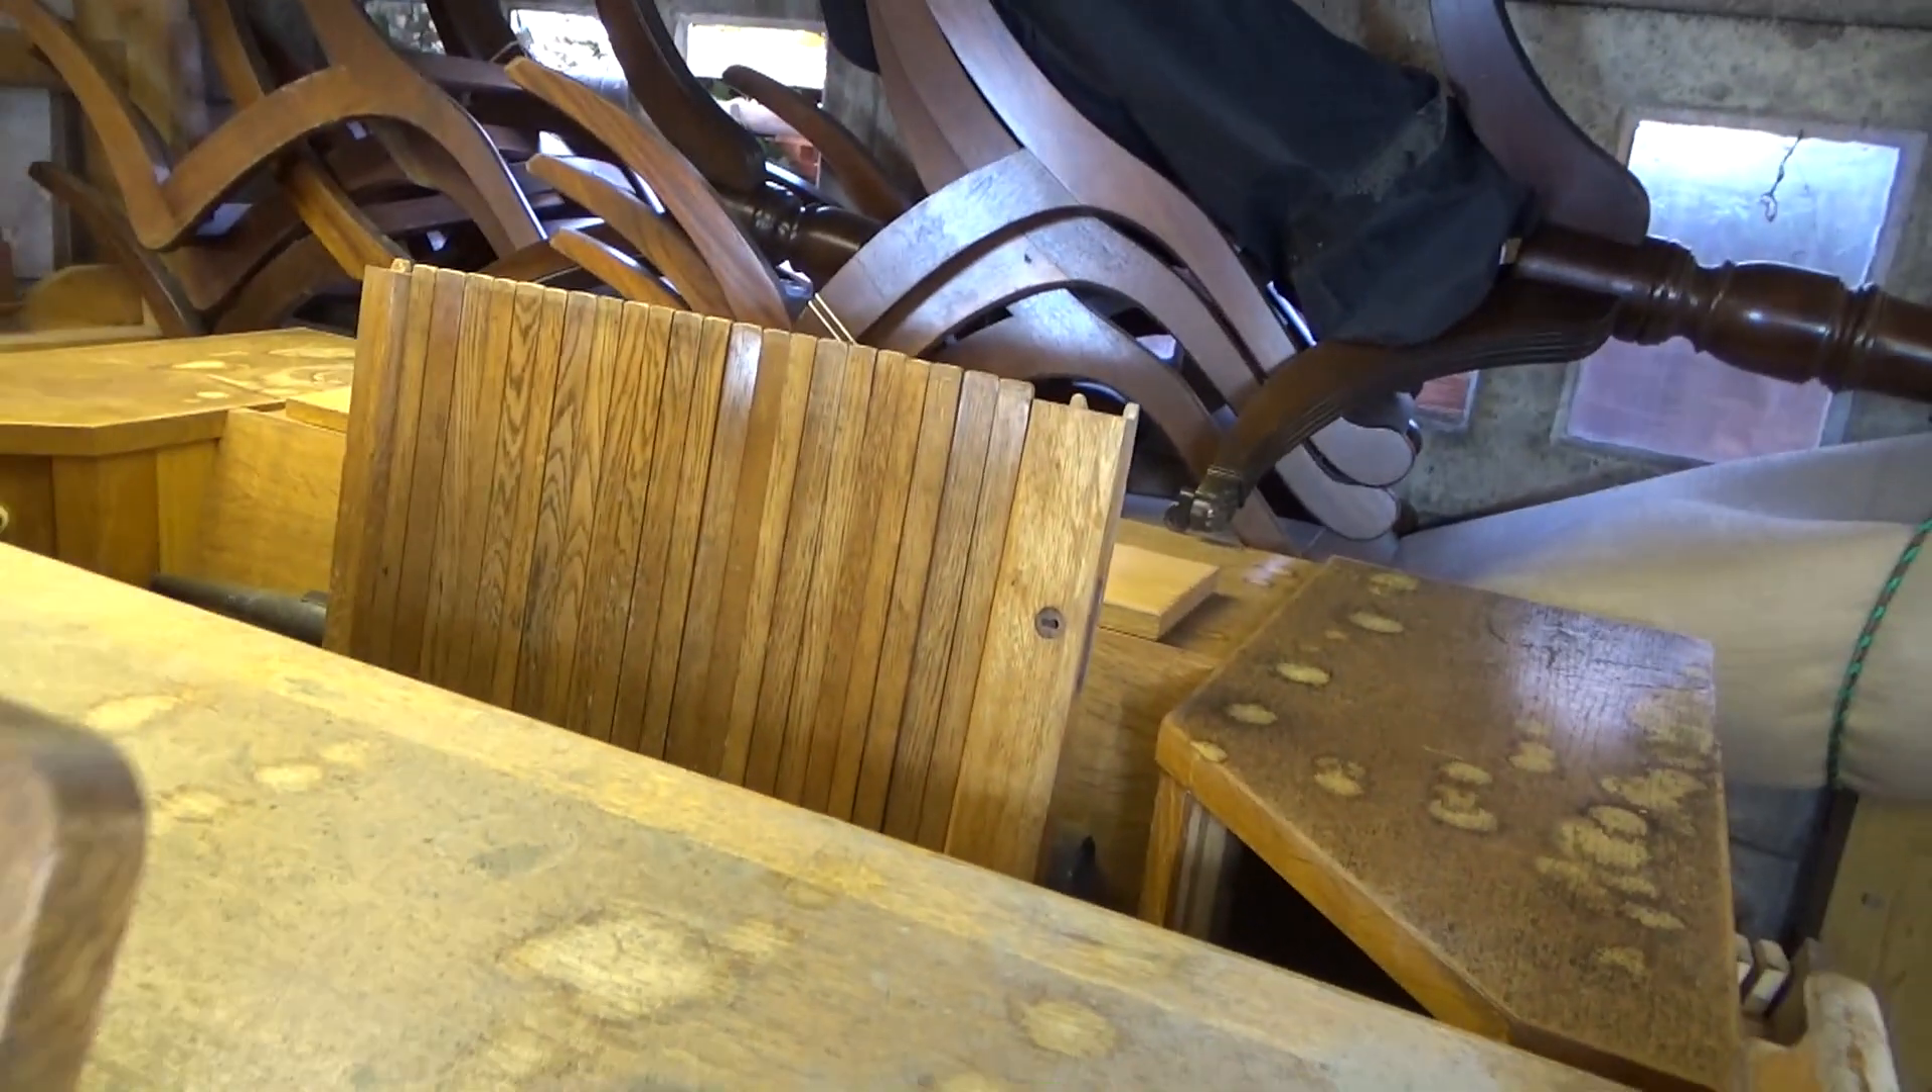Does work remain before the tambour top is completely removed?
No.